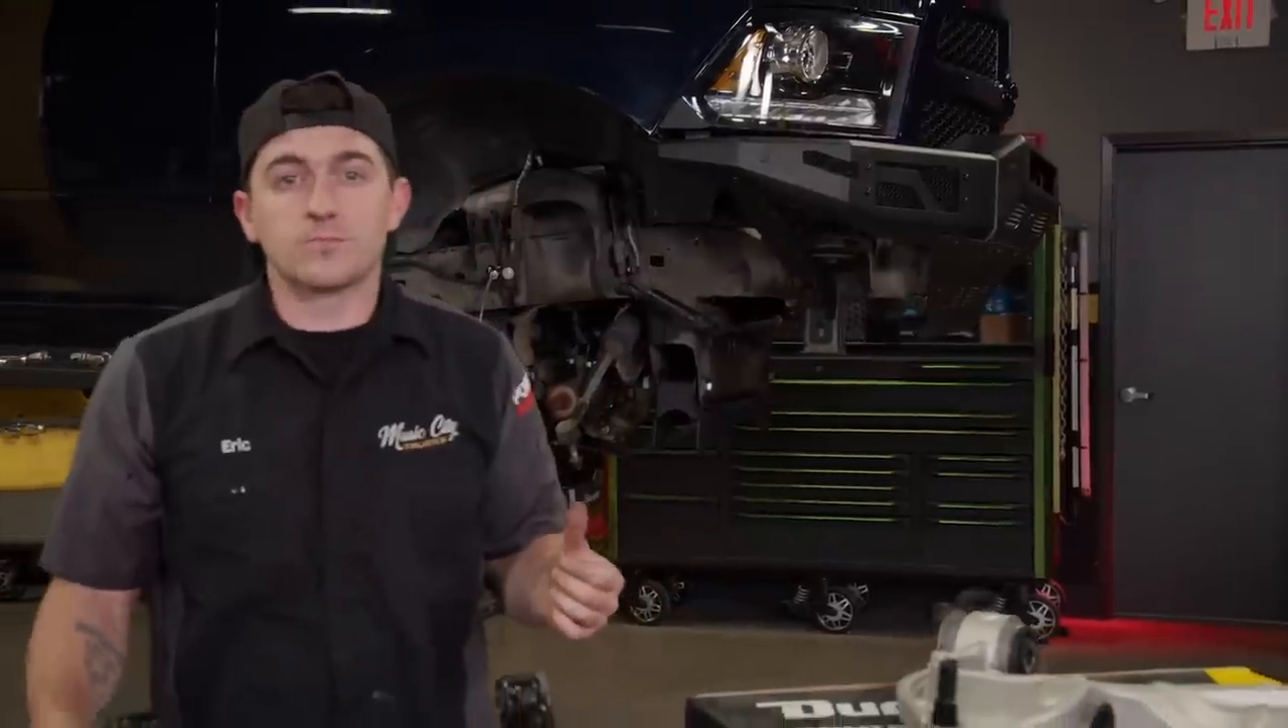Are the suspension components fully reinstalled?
No.